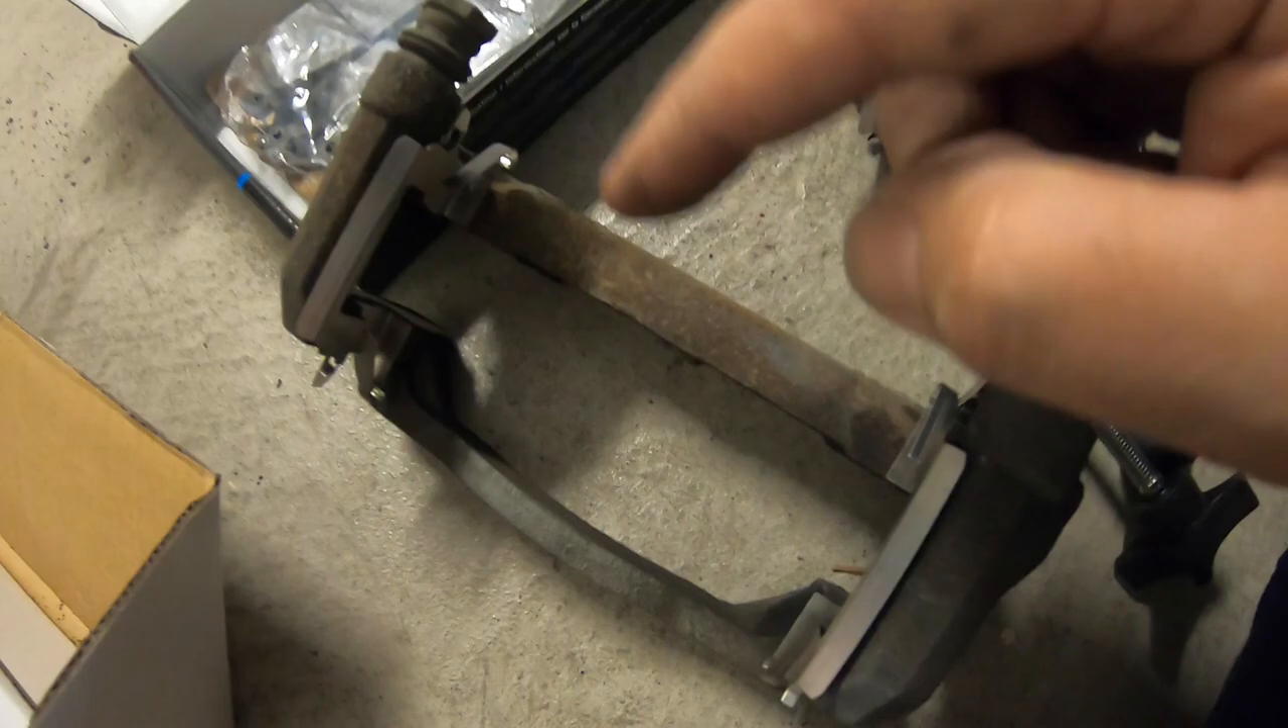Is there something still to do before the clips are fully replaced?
No.